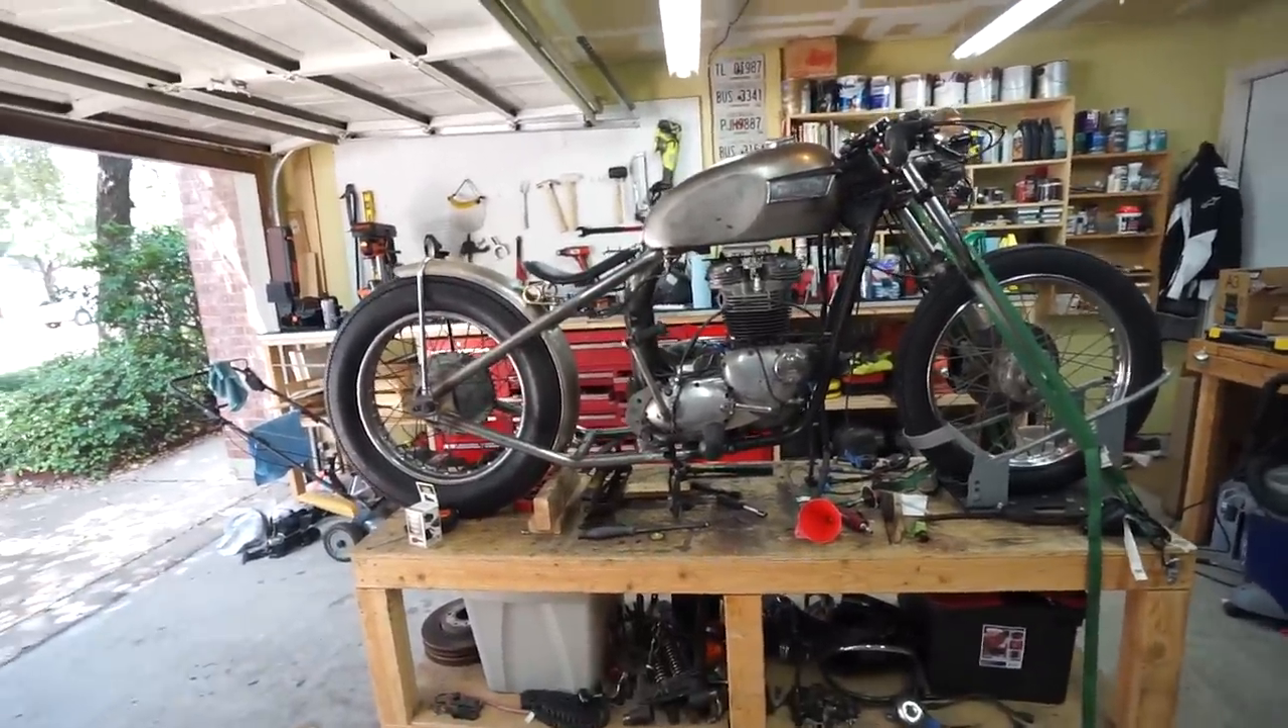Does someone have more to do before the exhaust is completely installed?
Yes.